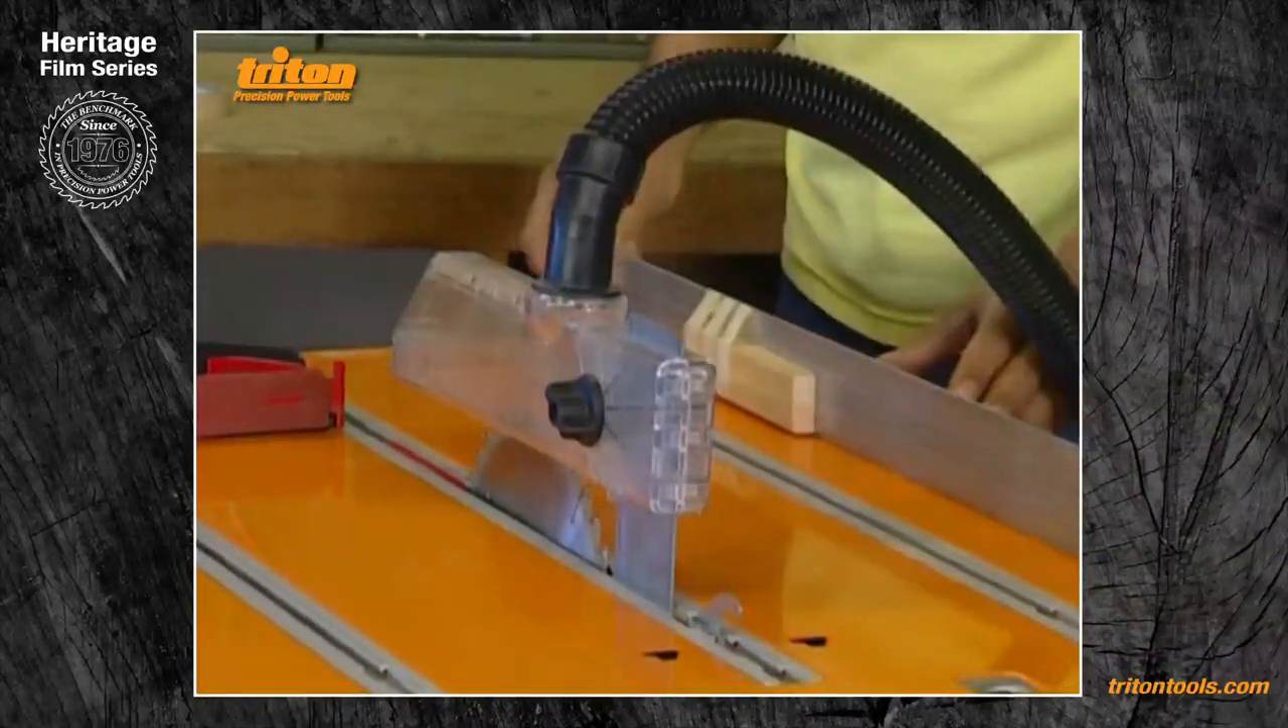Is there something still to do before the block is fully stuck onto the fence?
No.